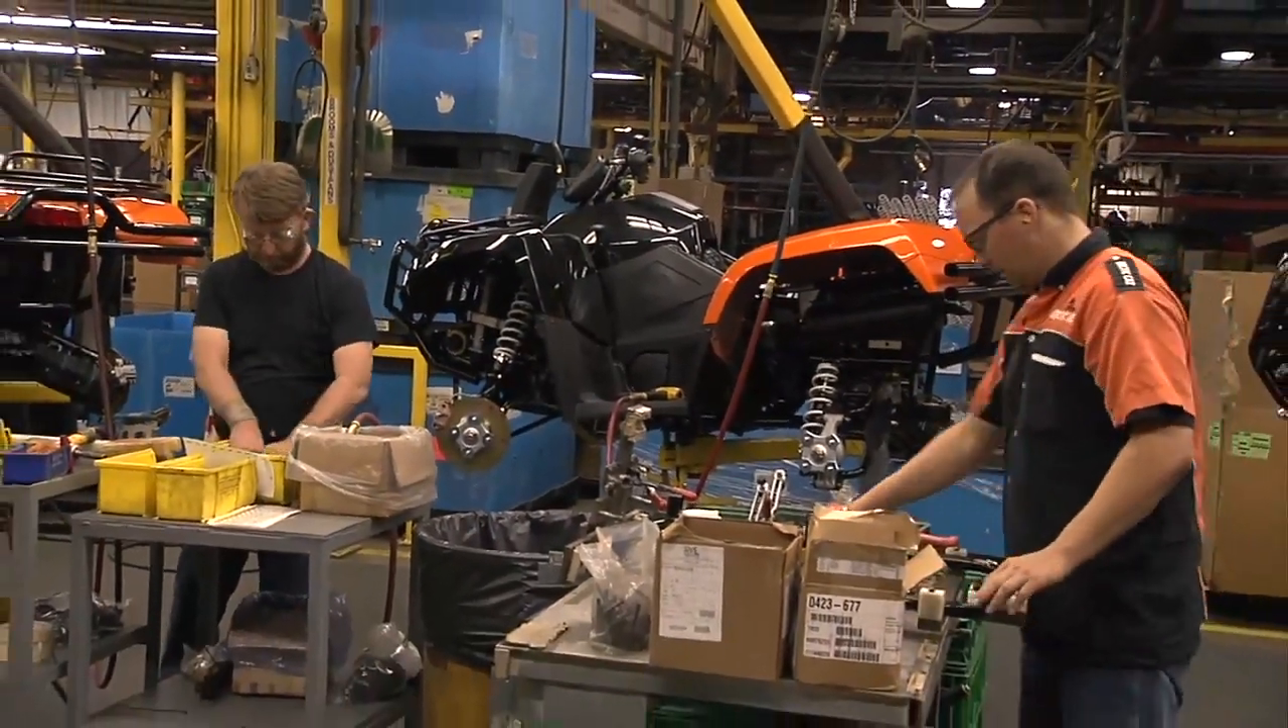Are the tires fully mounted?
No.